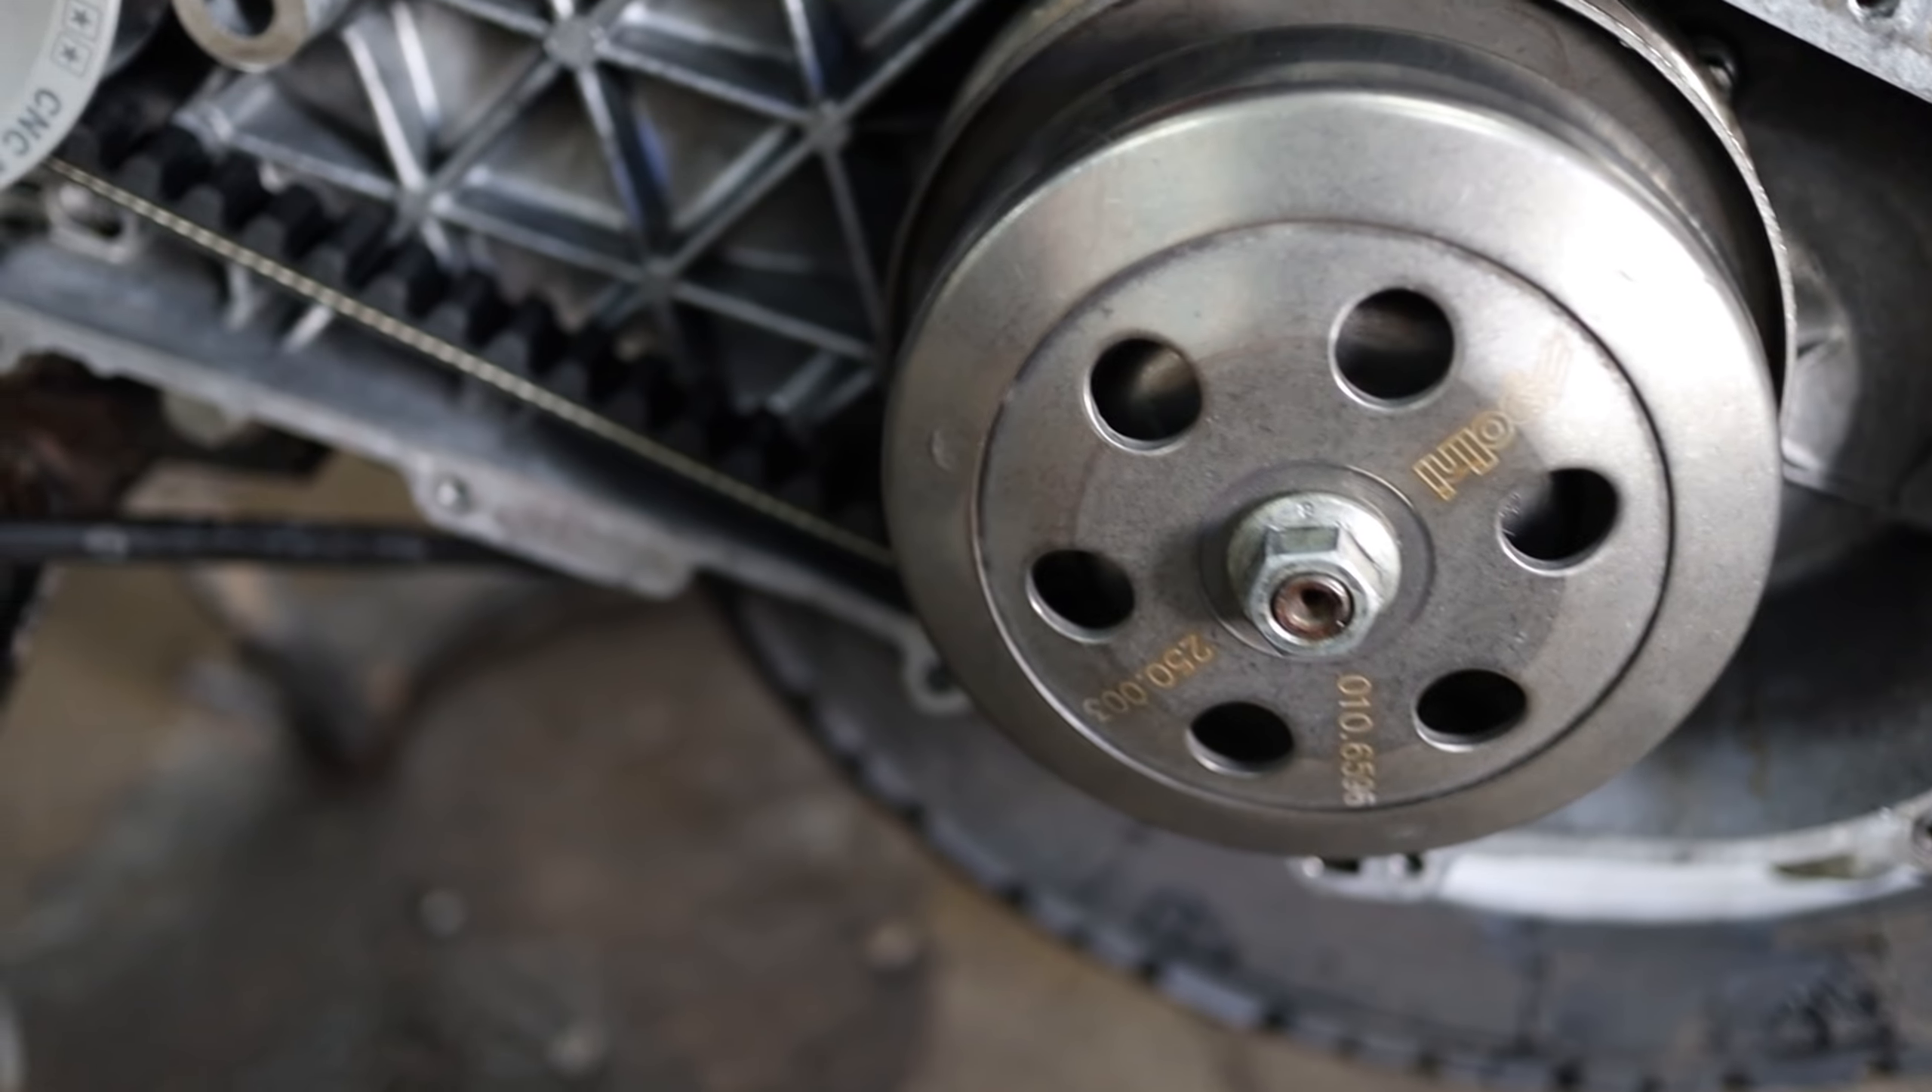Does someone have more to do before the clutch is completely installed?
No.